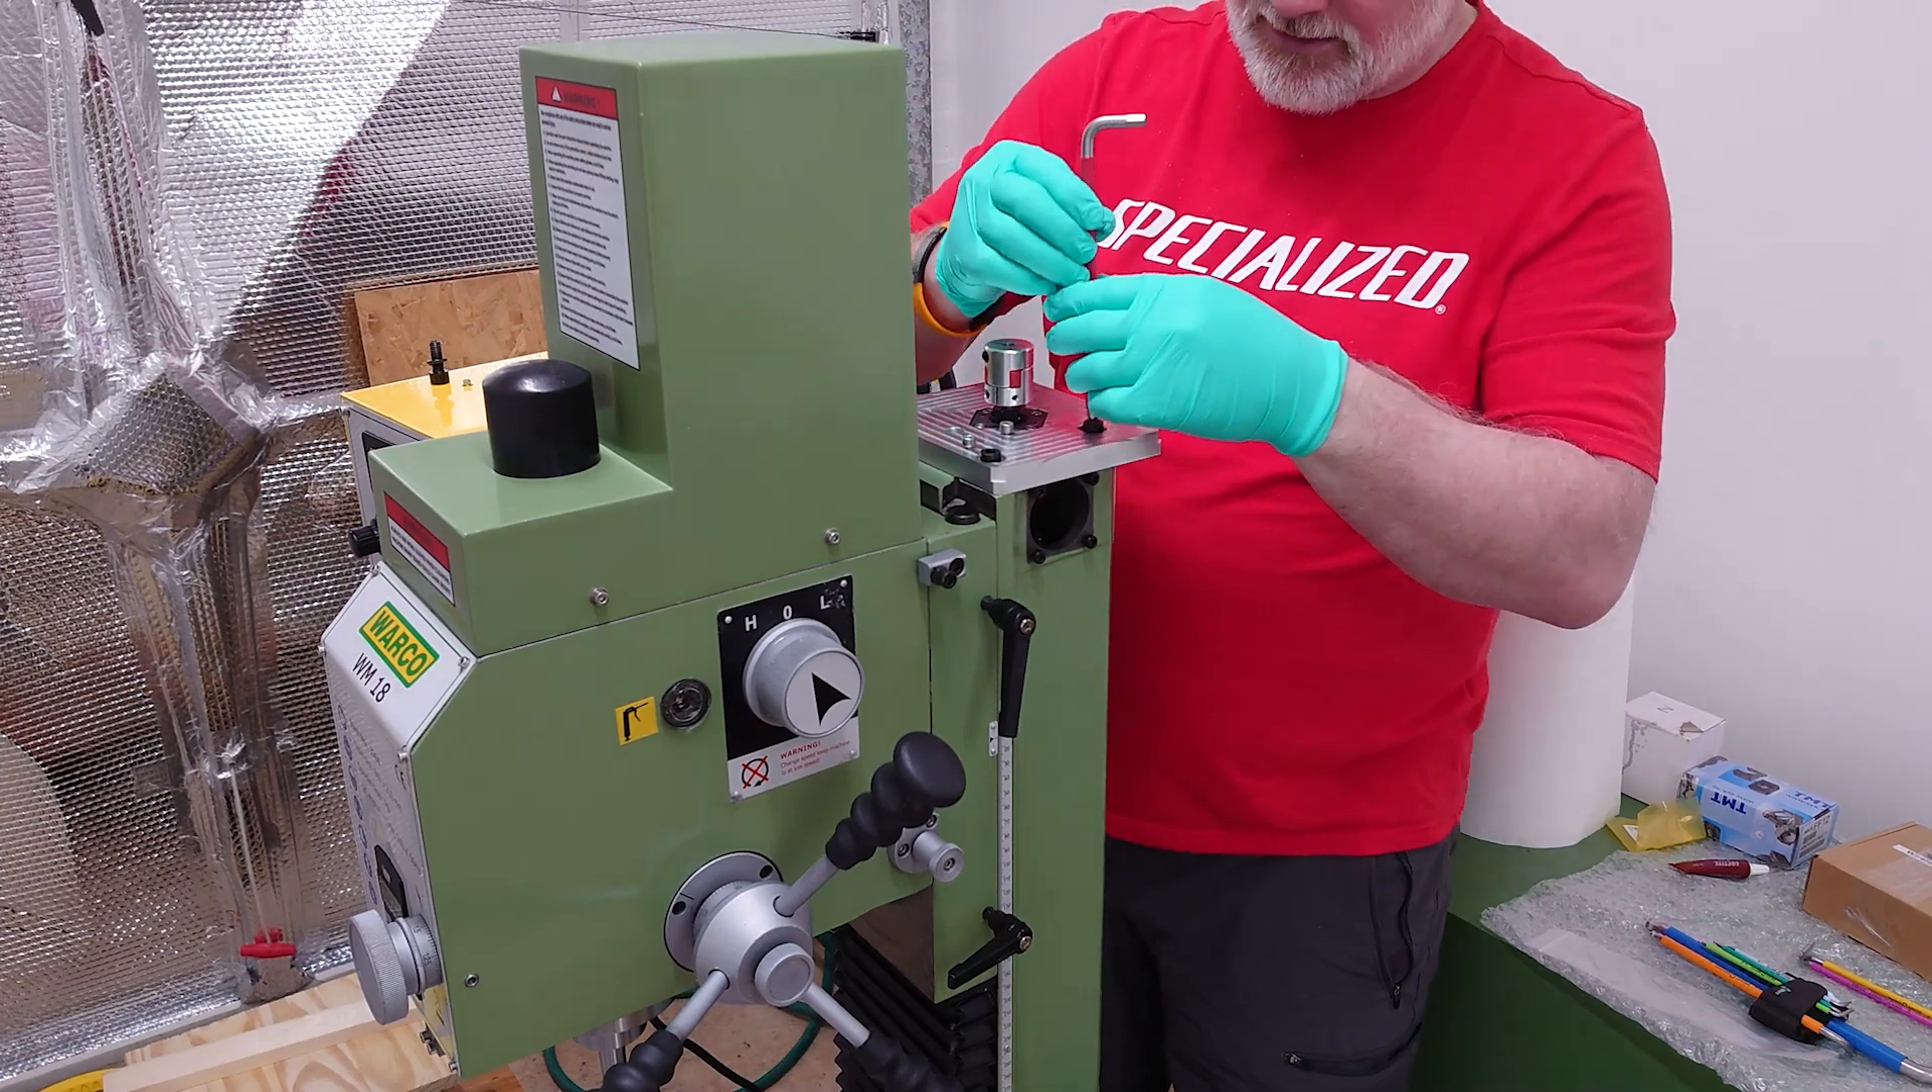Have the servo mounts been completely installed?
No.